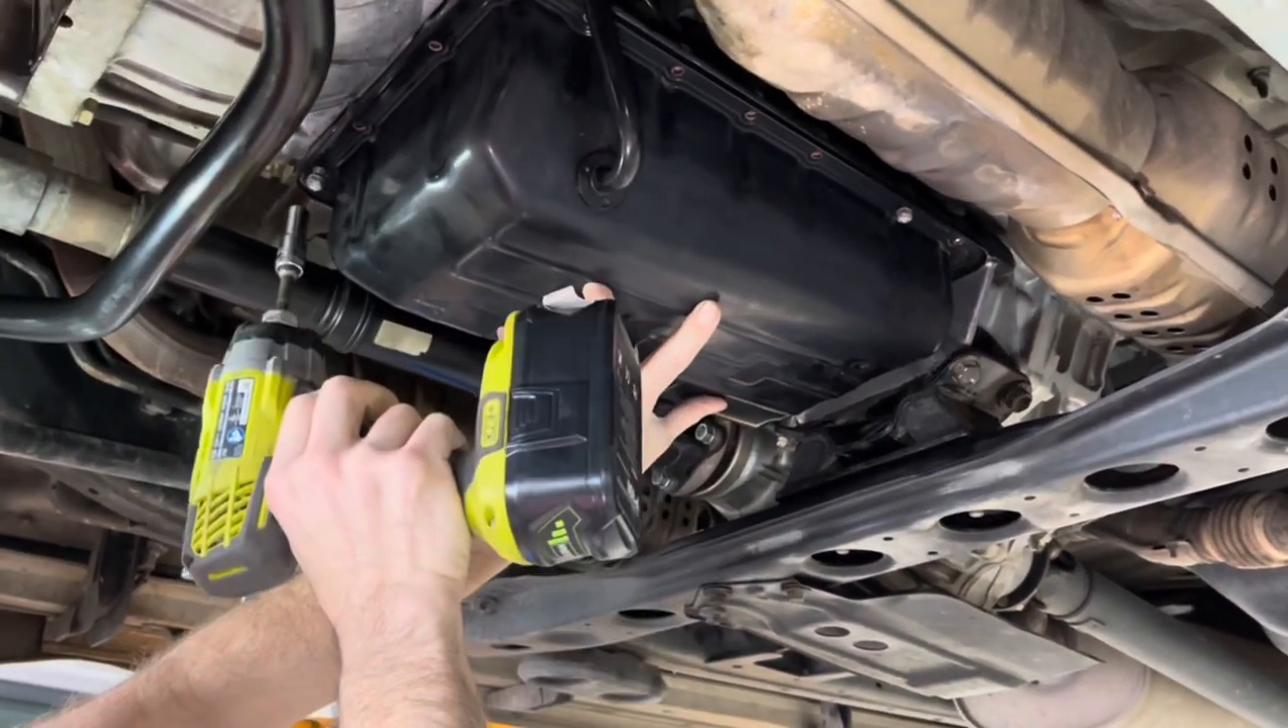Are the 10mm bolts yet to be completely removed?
Yes.